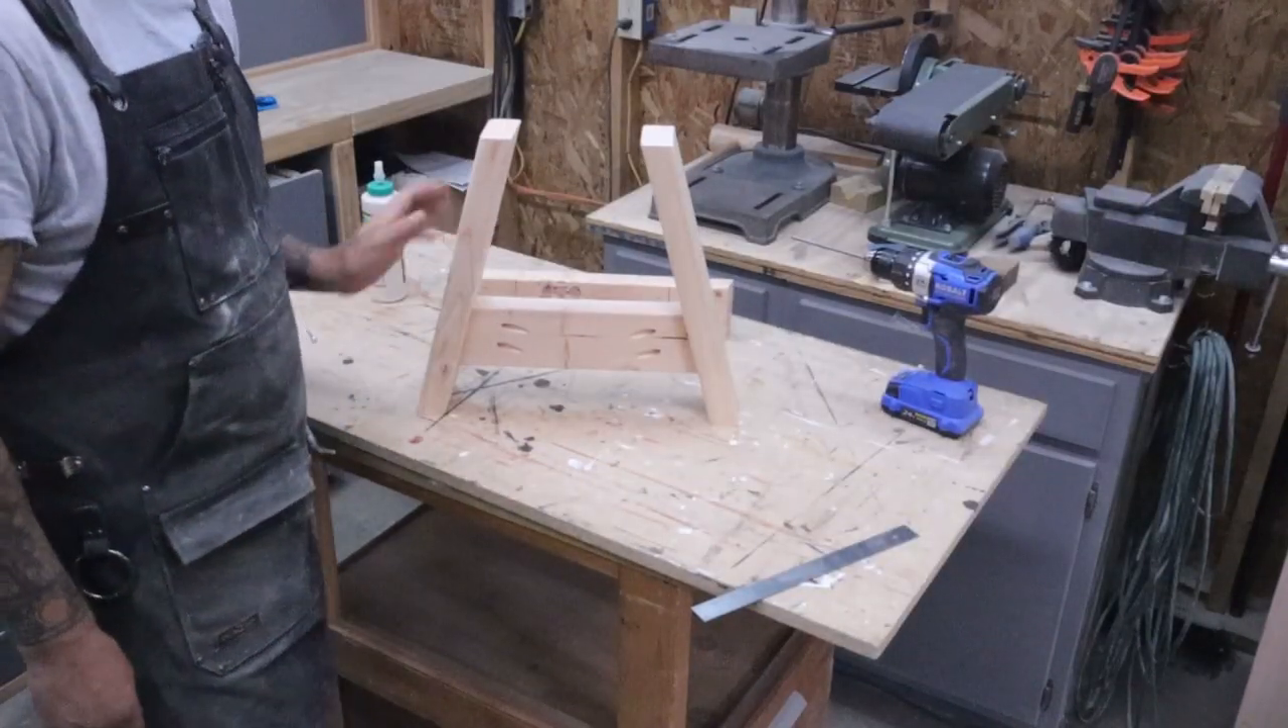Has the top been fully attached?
No.